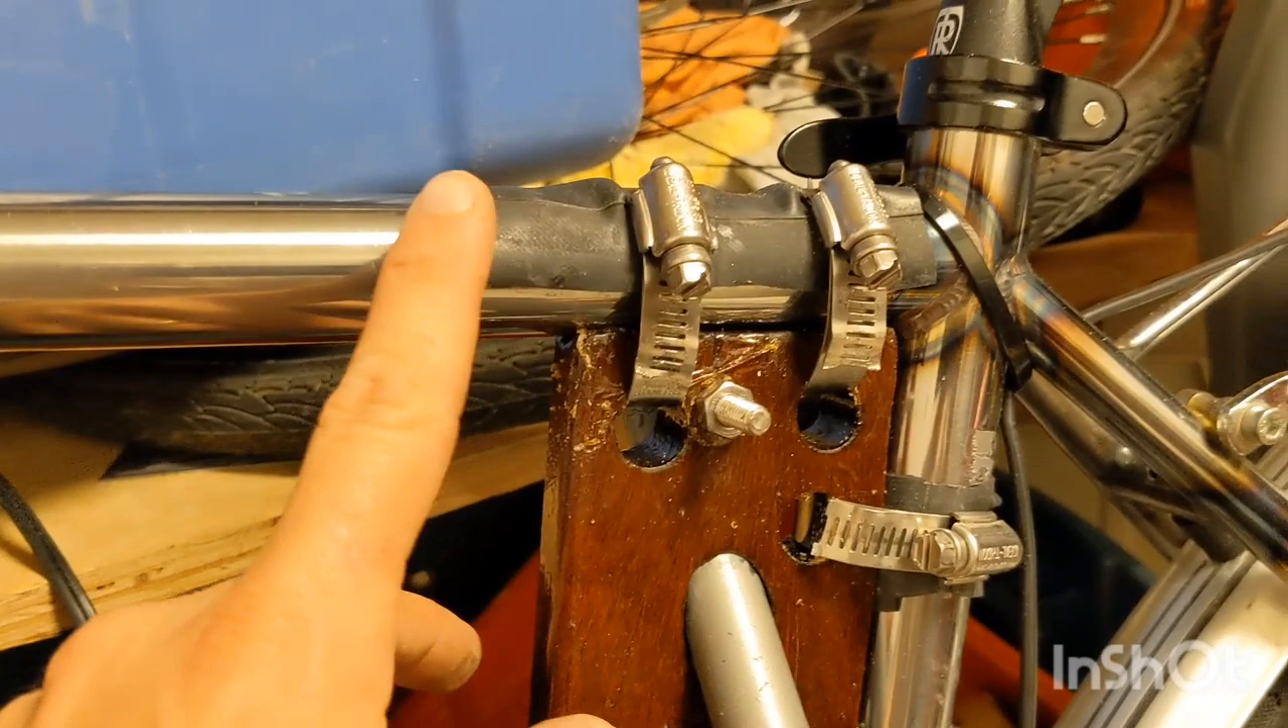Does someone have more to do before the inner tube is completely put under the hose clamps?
No.